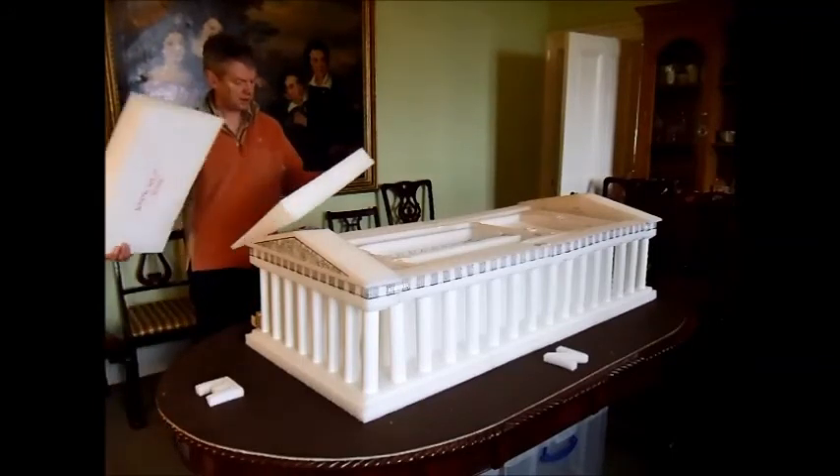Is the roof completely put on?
No.